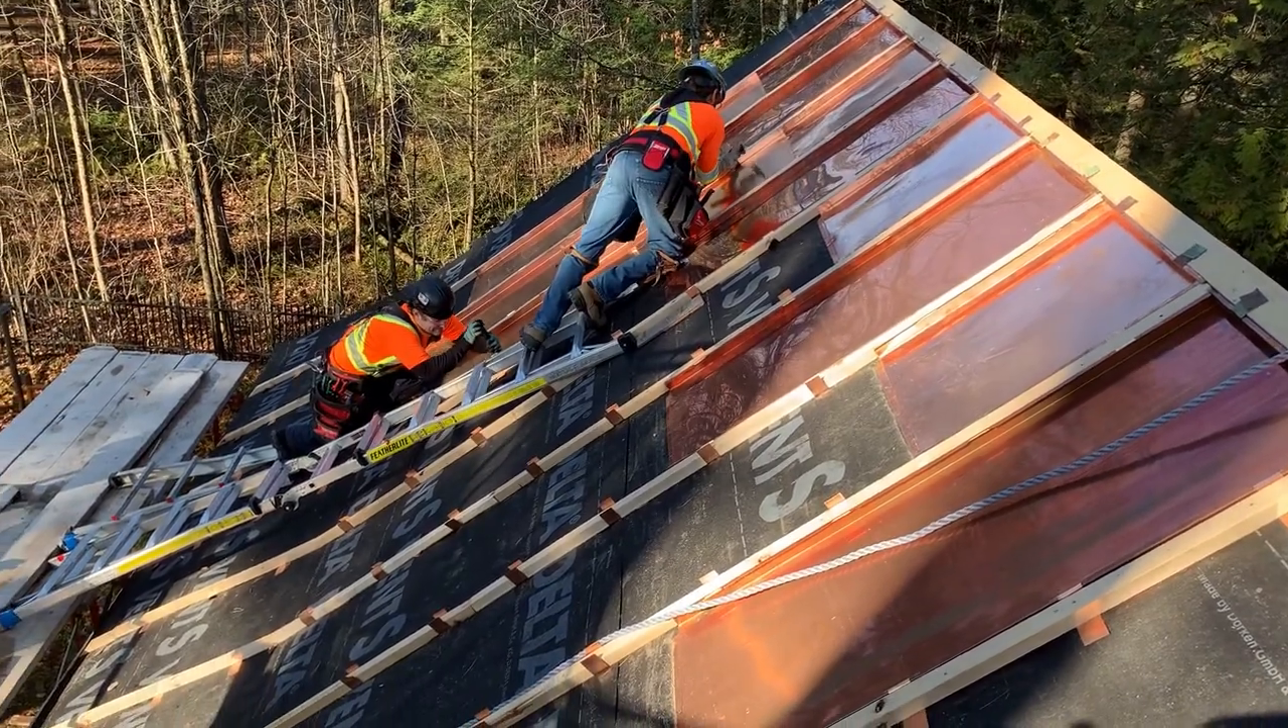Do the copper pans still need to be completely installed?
Yes.